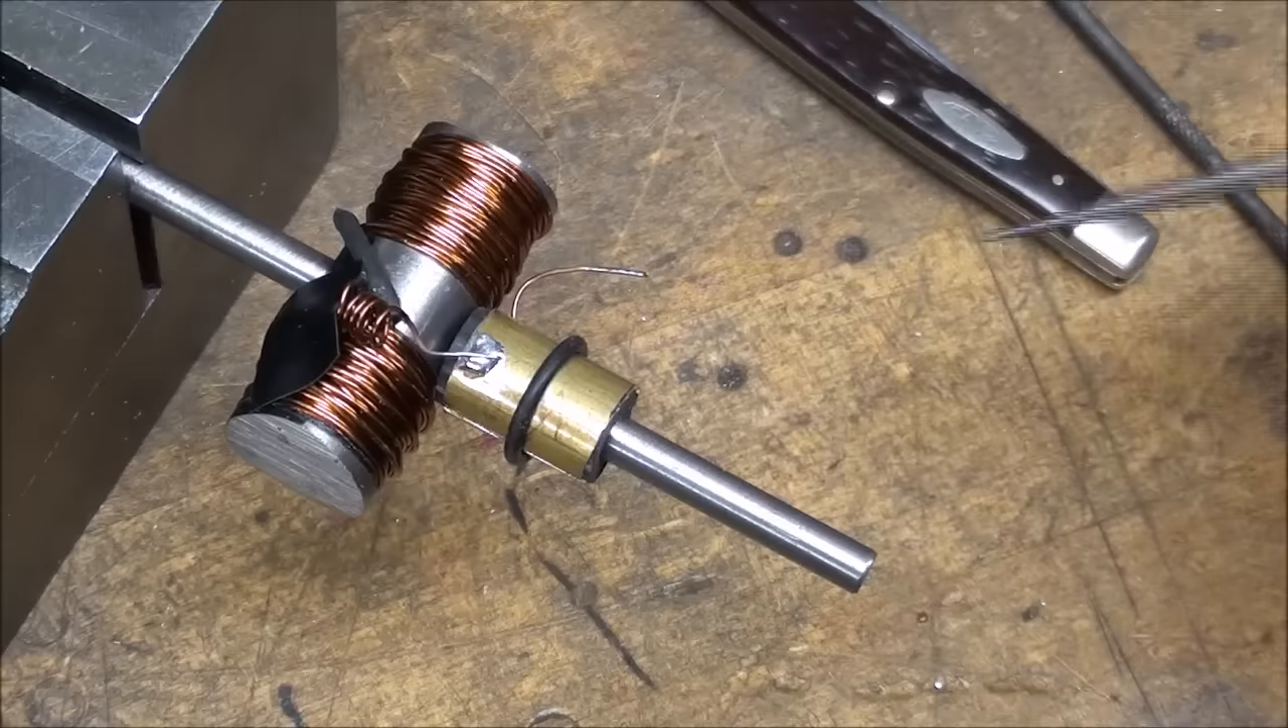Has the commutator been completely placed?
Yes.